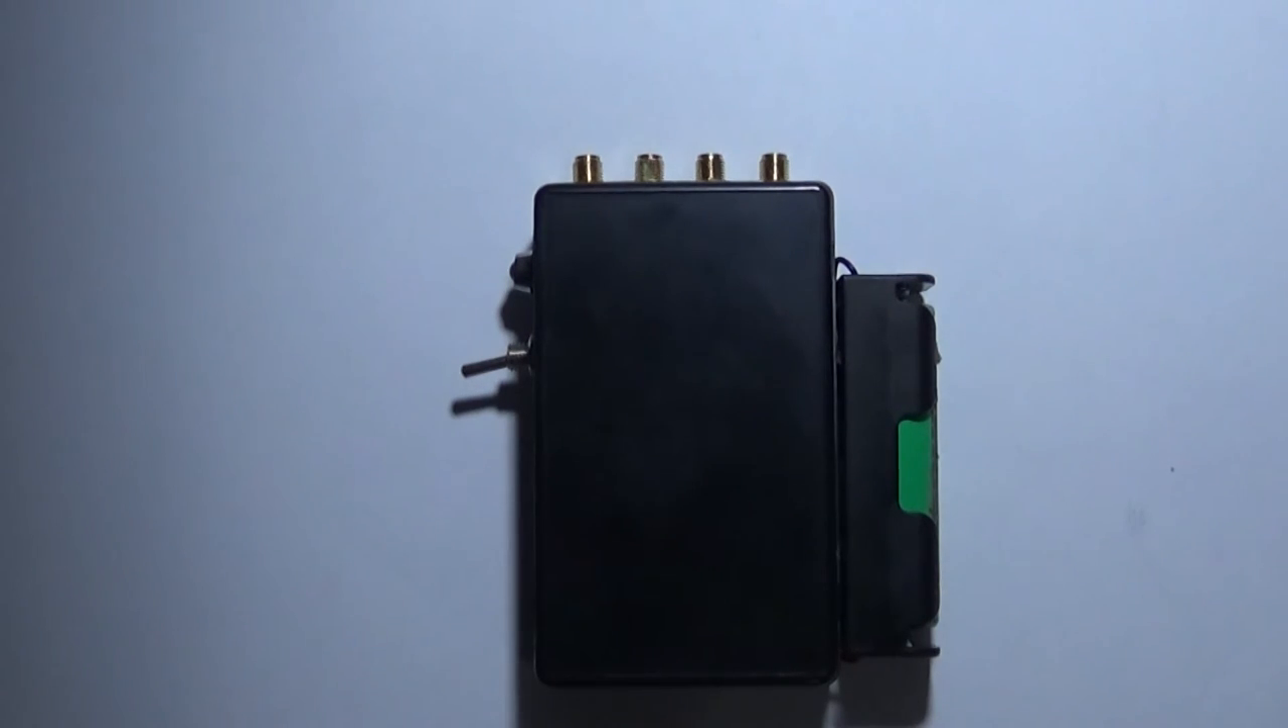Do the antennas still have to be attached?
Yes.